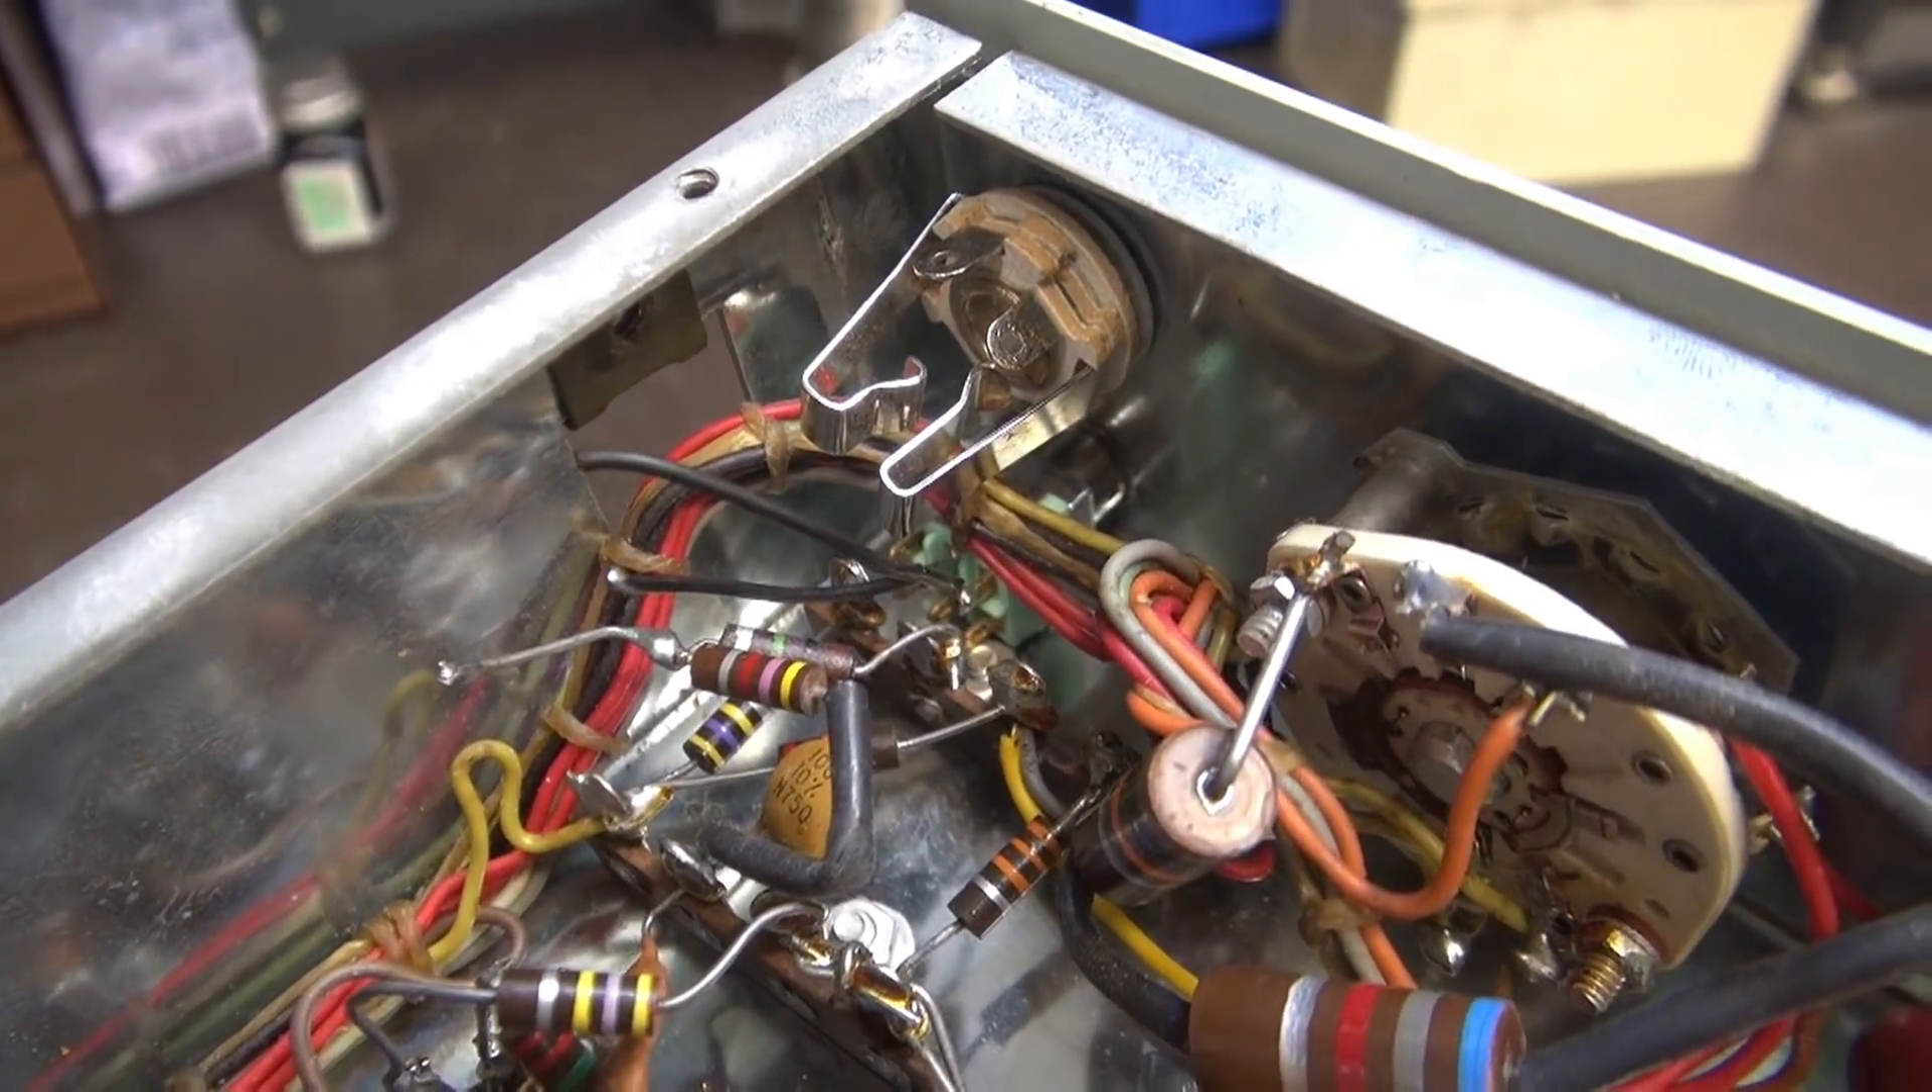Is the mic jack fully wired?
No.